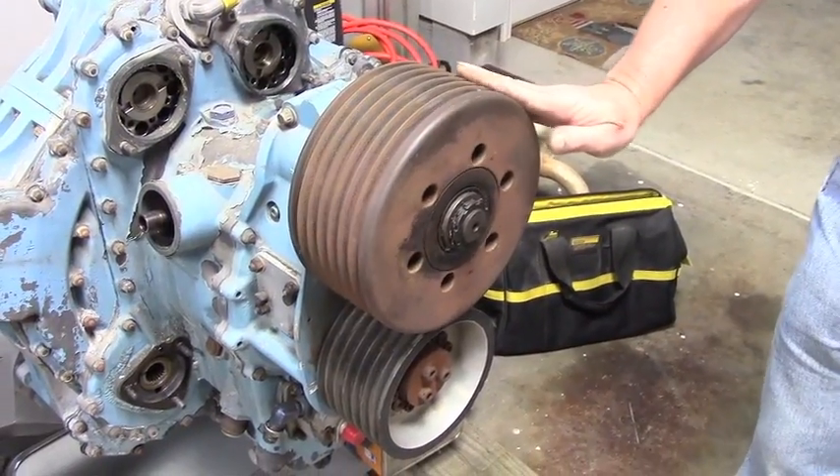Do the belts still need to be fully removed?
No.